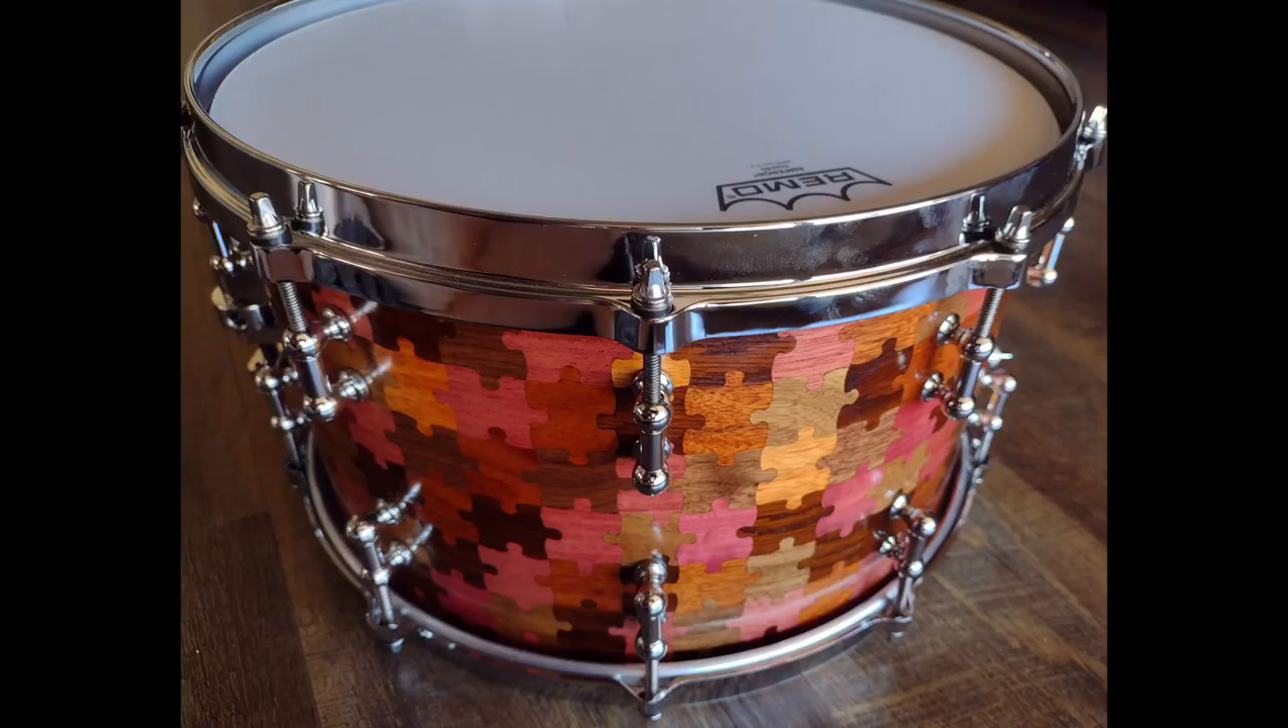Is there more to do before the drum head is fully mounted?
No.